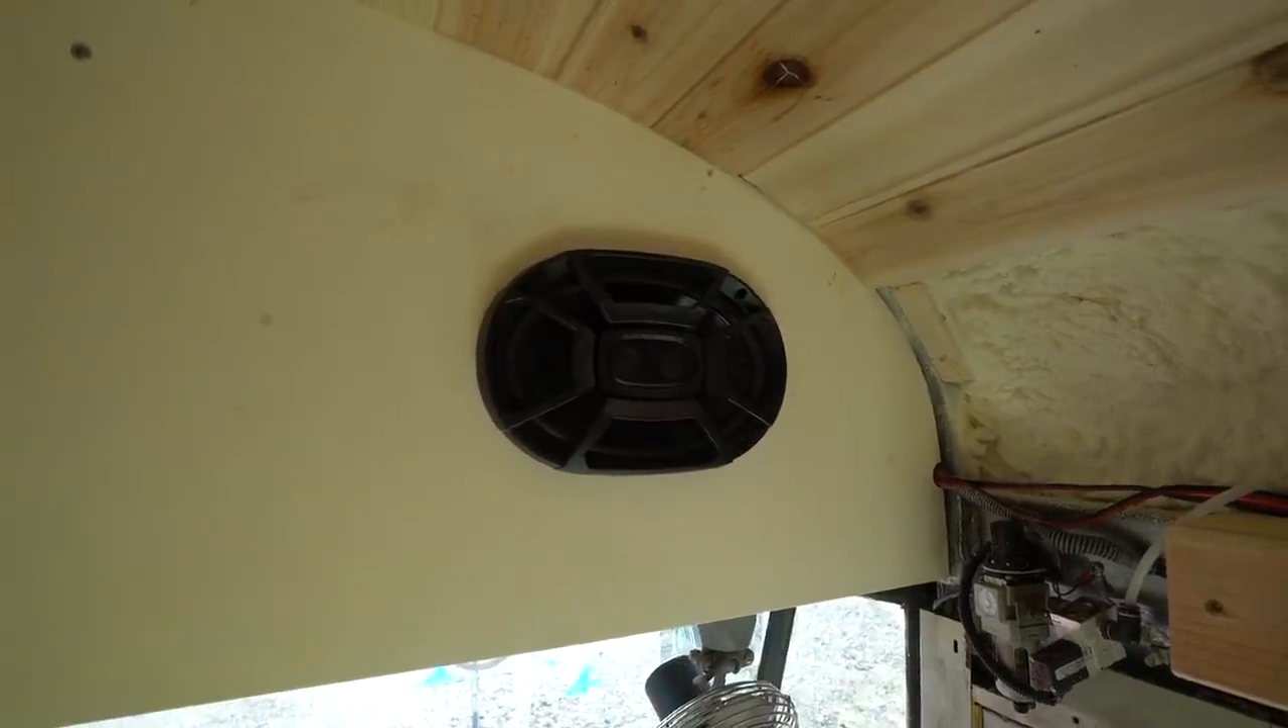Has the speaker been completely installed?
Yes.